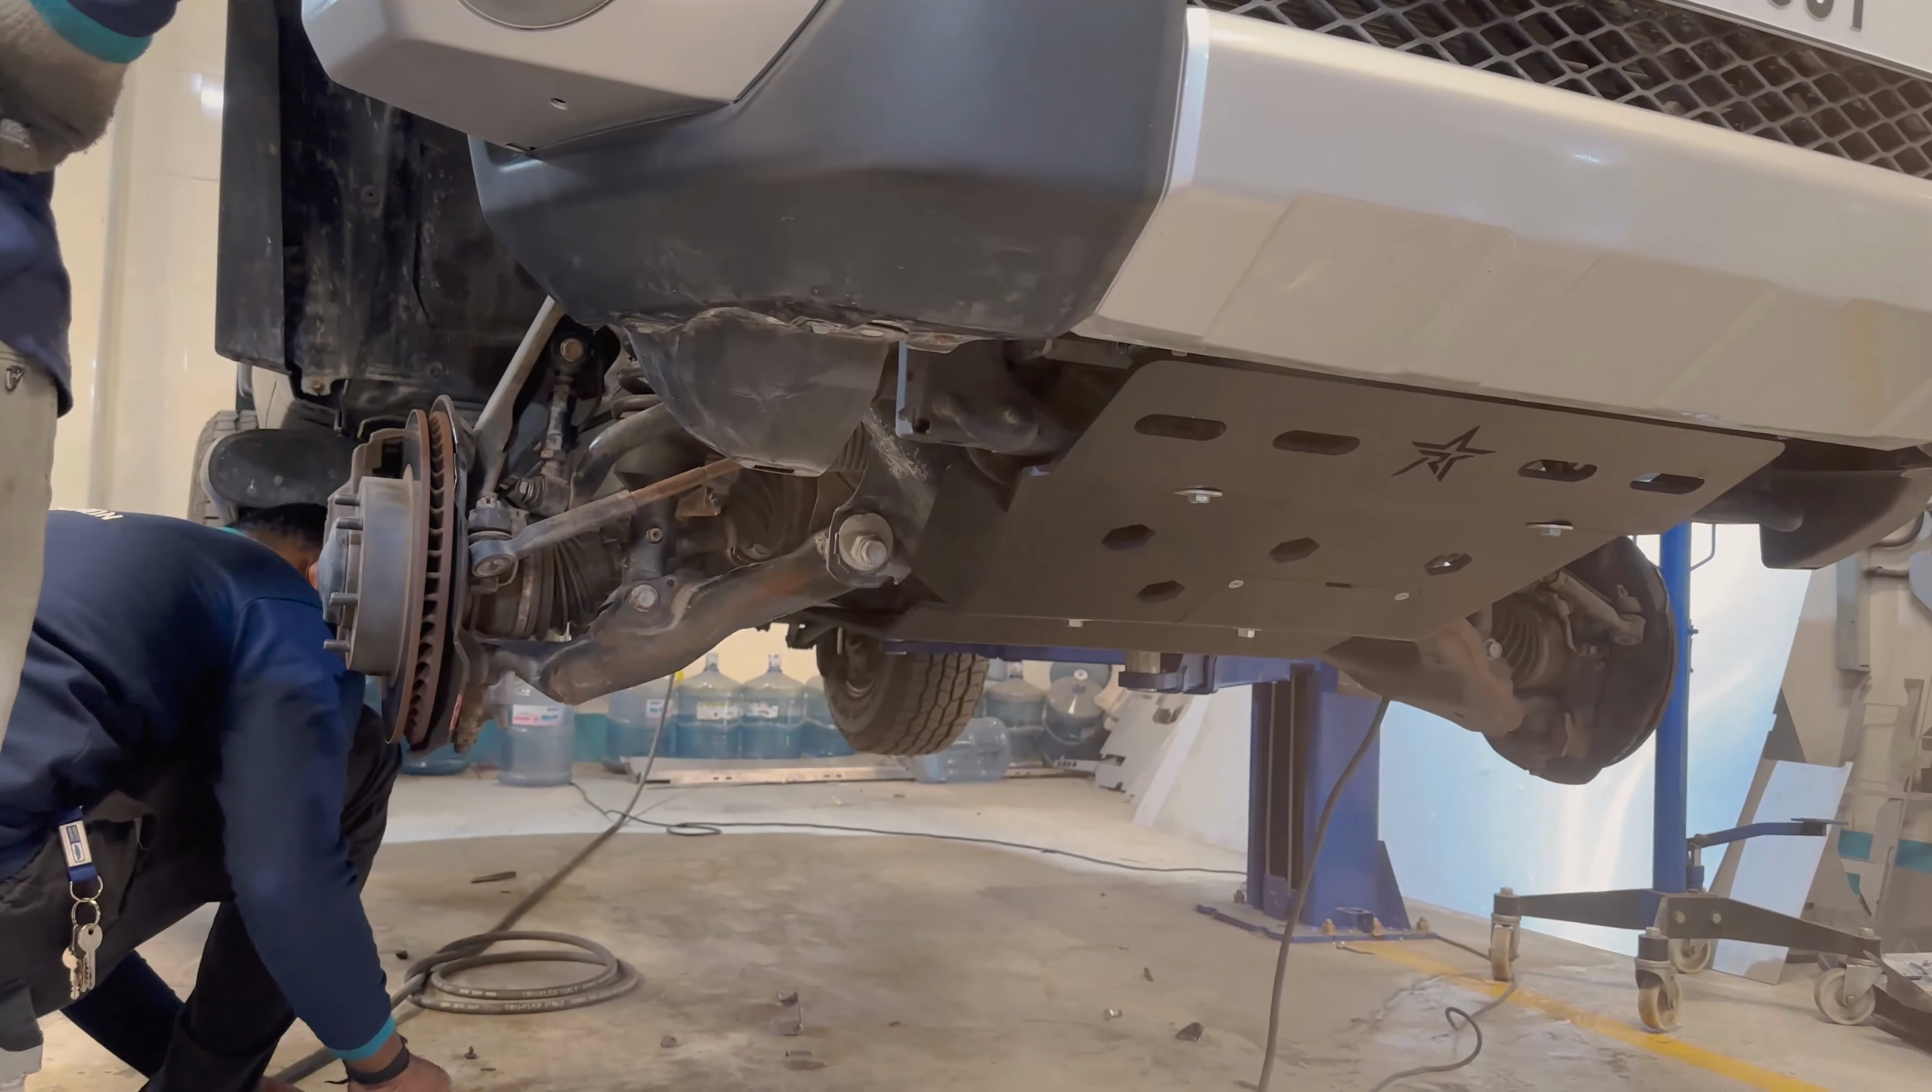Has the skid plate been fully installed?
Yes.